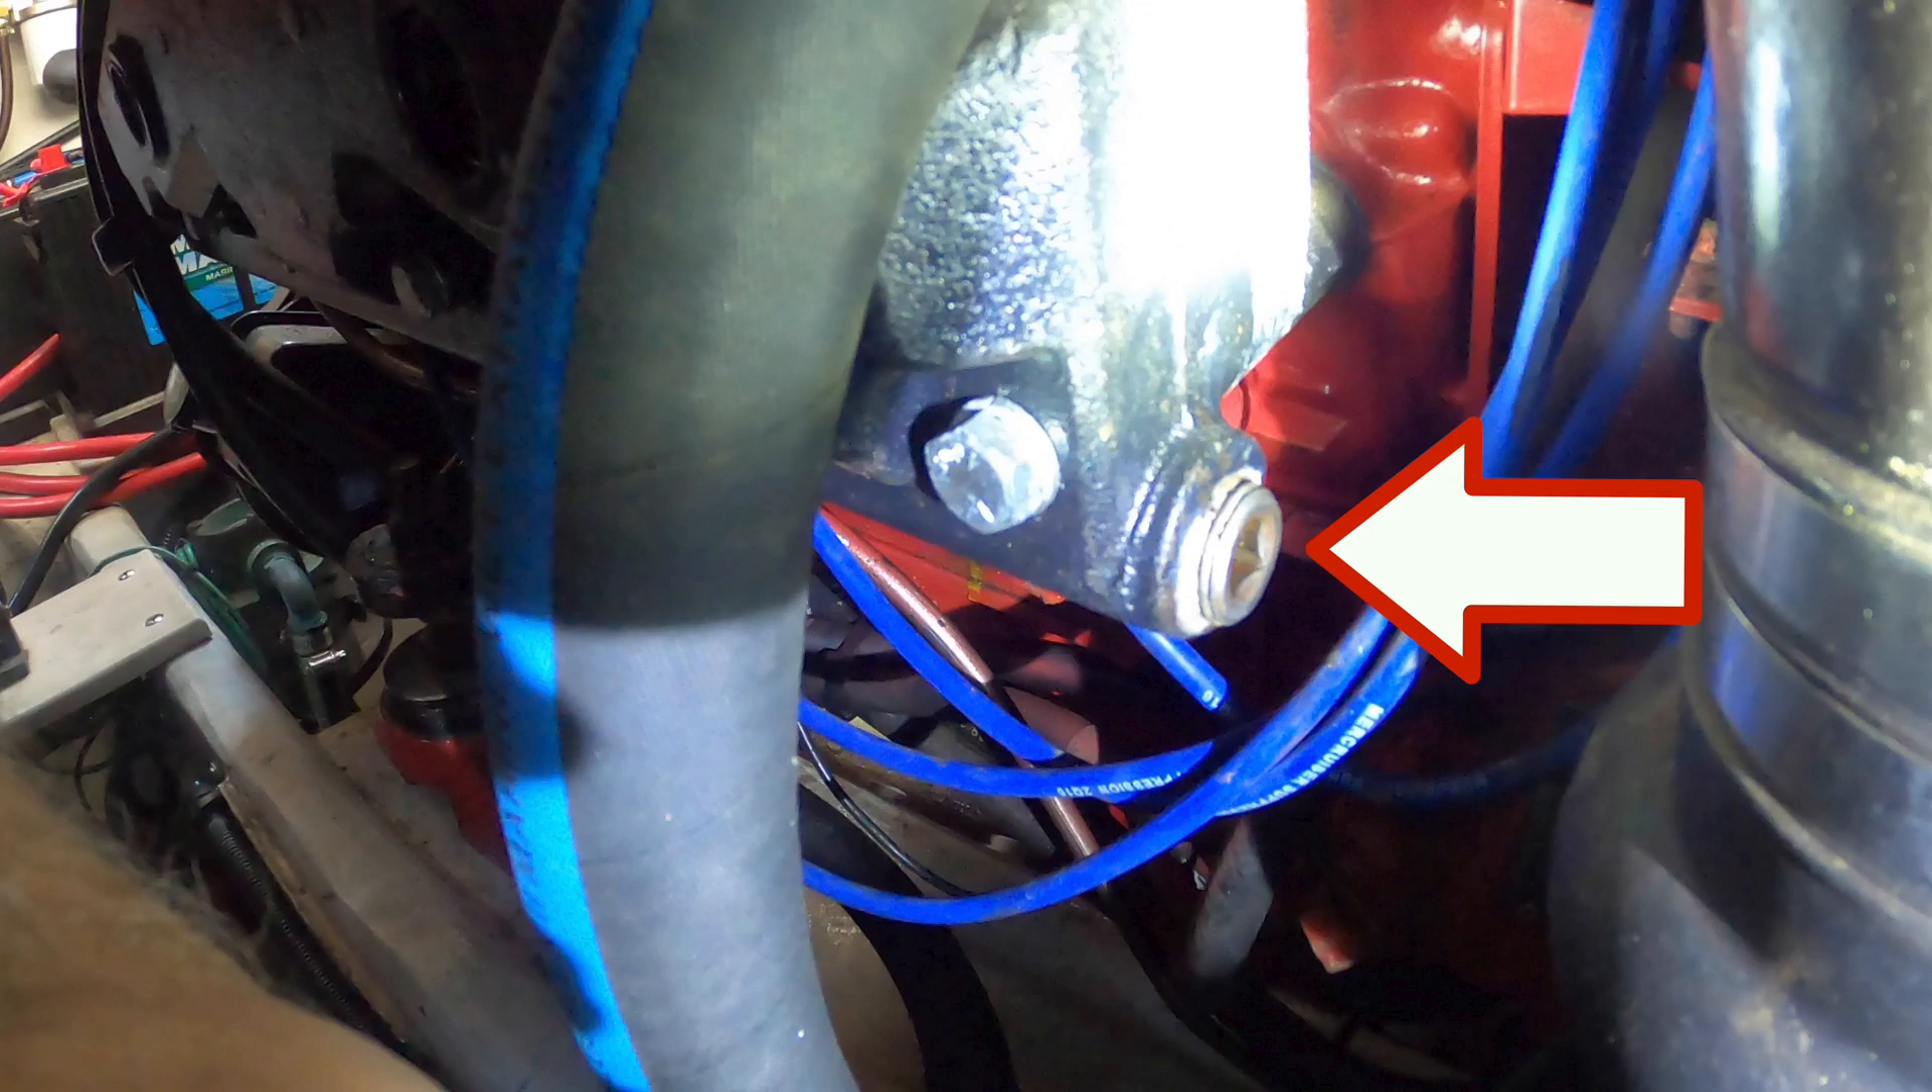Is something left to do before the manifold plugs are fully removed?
Yes.